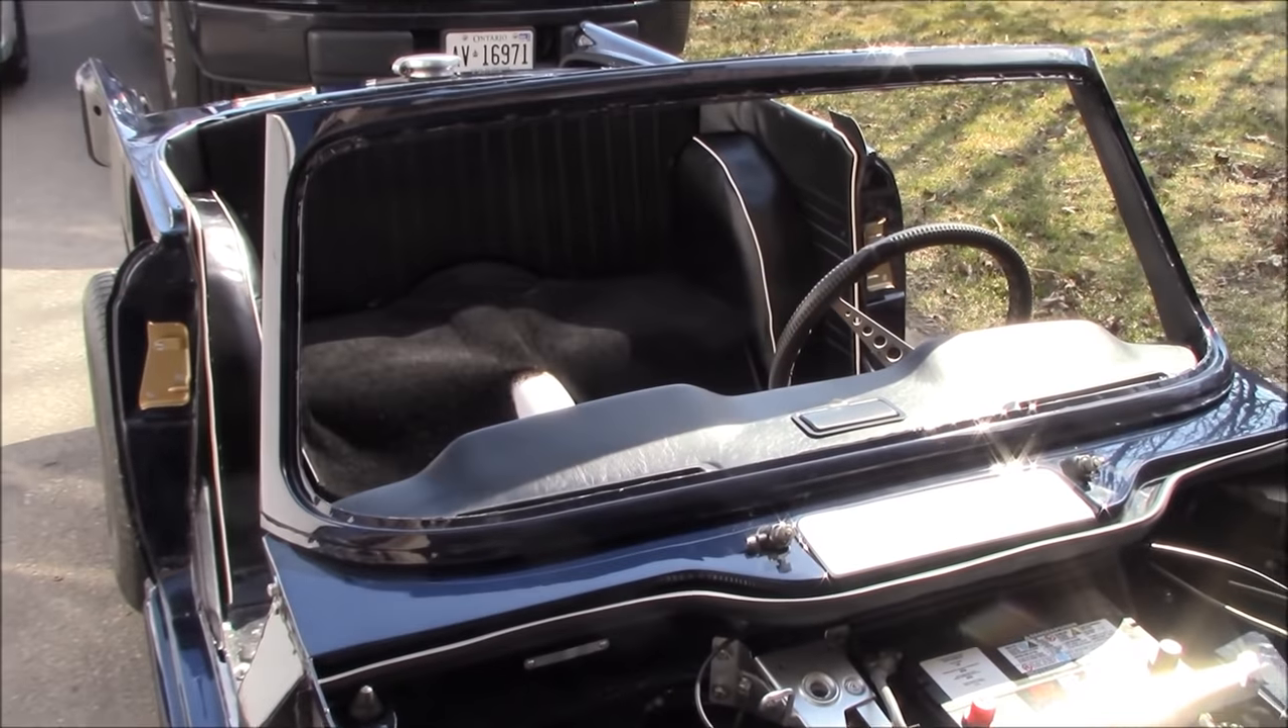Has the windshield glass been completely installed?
No.